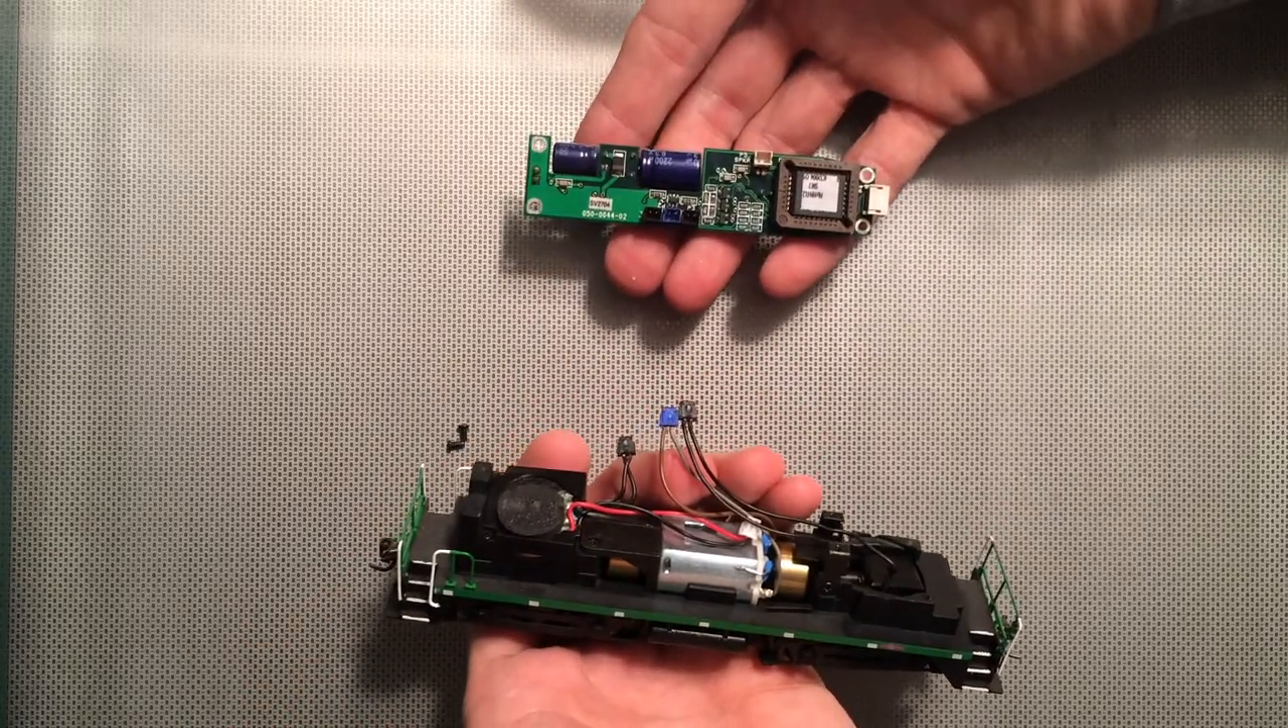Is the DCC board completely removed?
Yes.